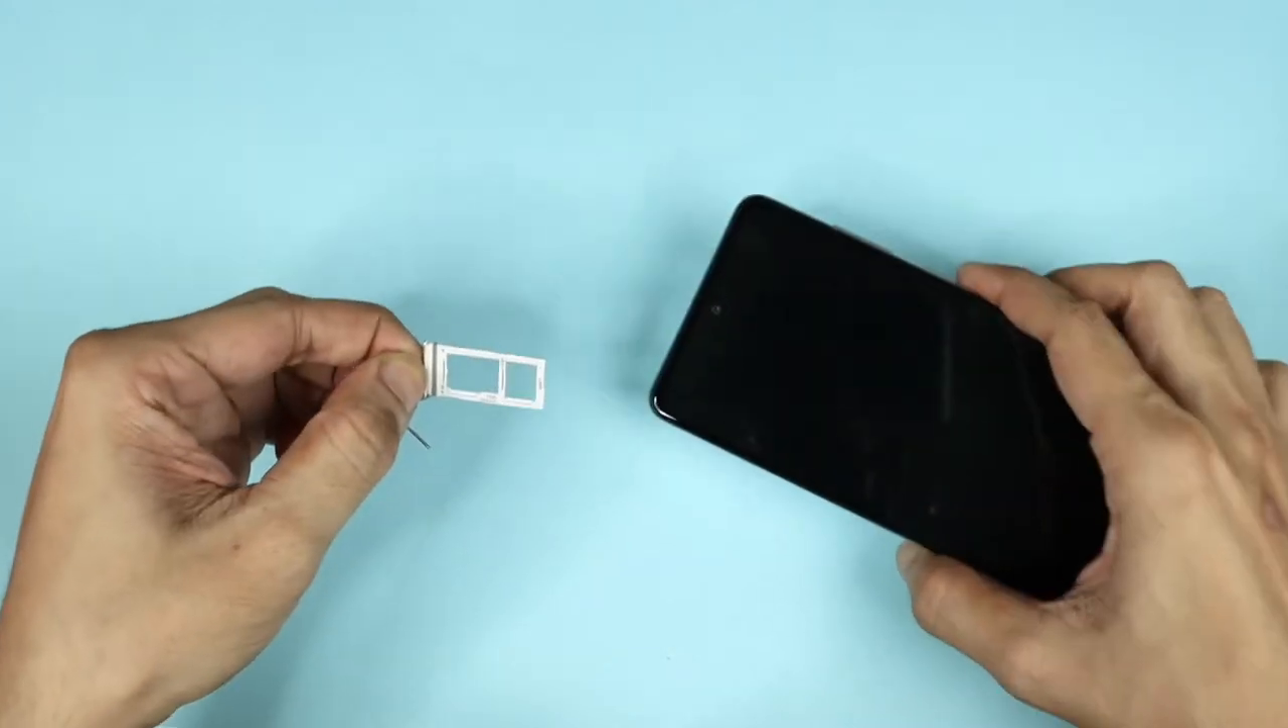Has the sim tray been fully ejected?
Yes.